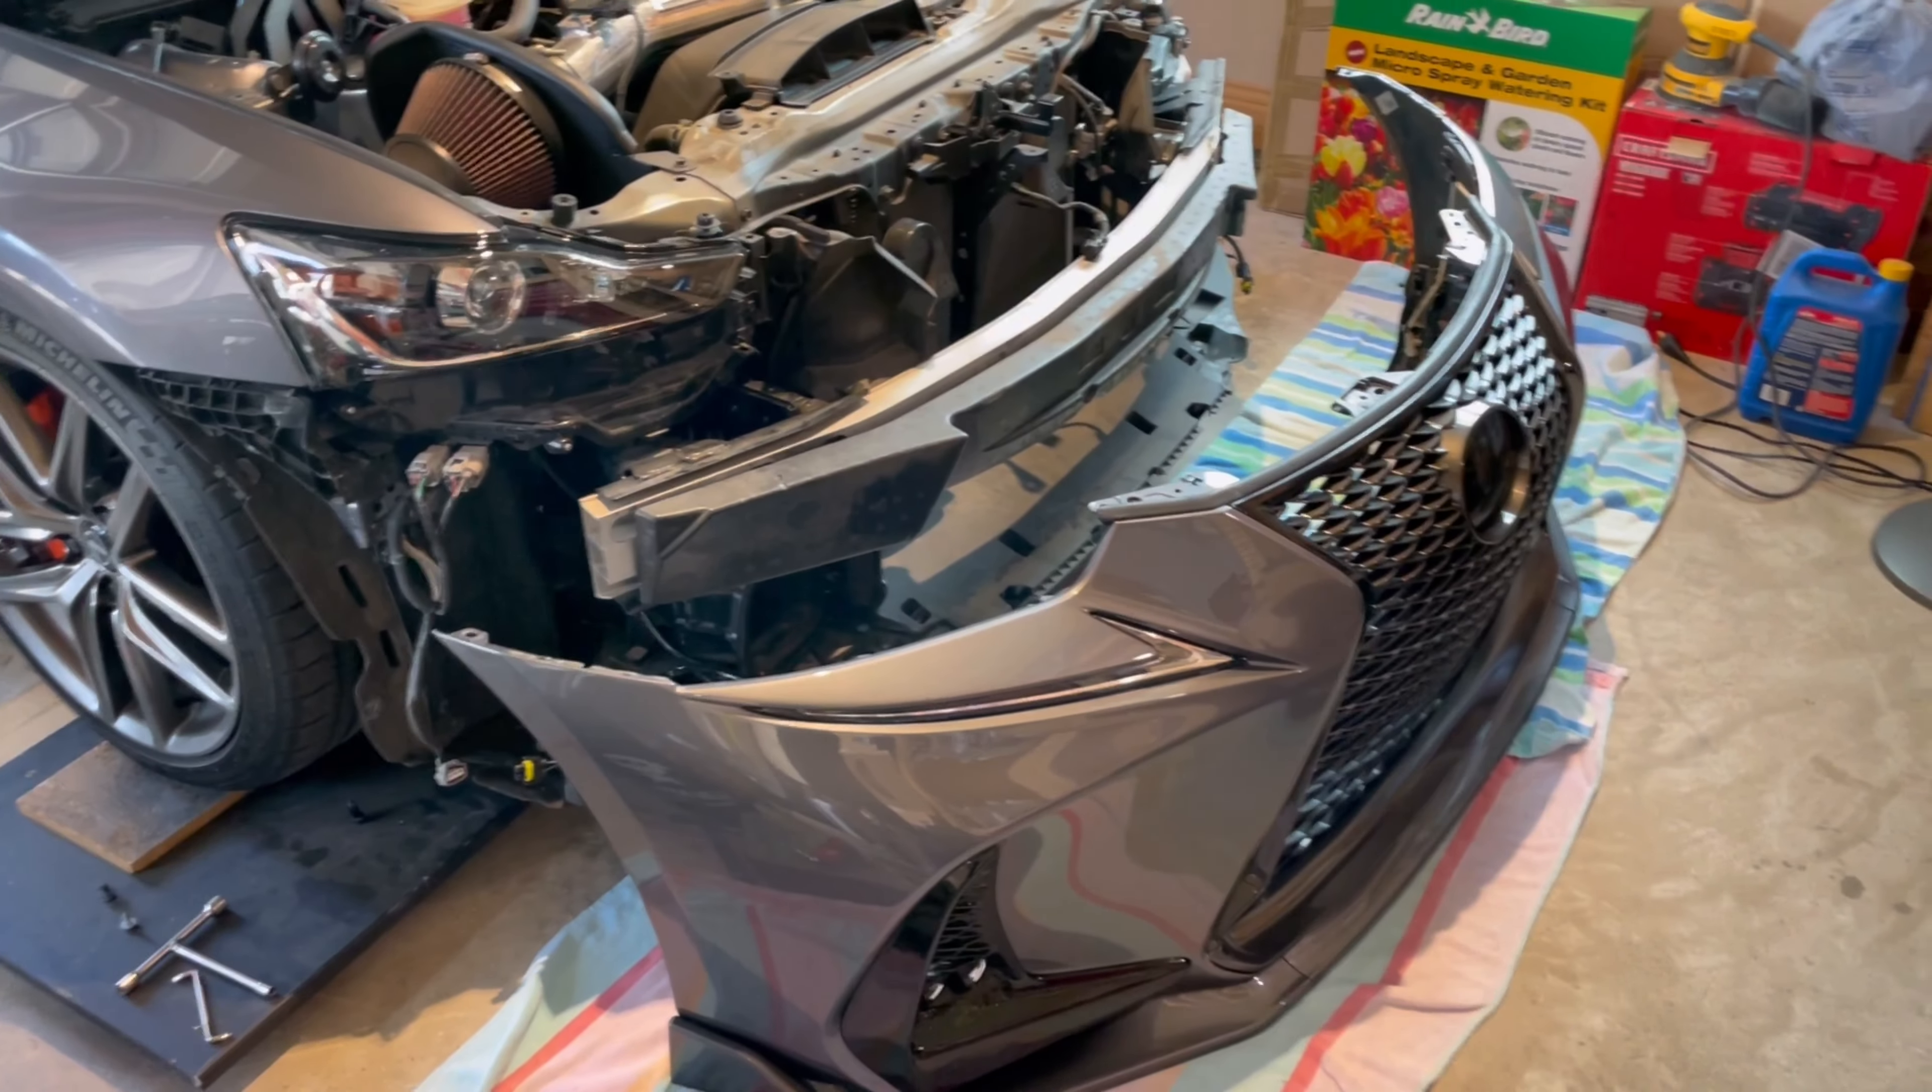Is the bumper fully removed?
Yes.